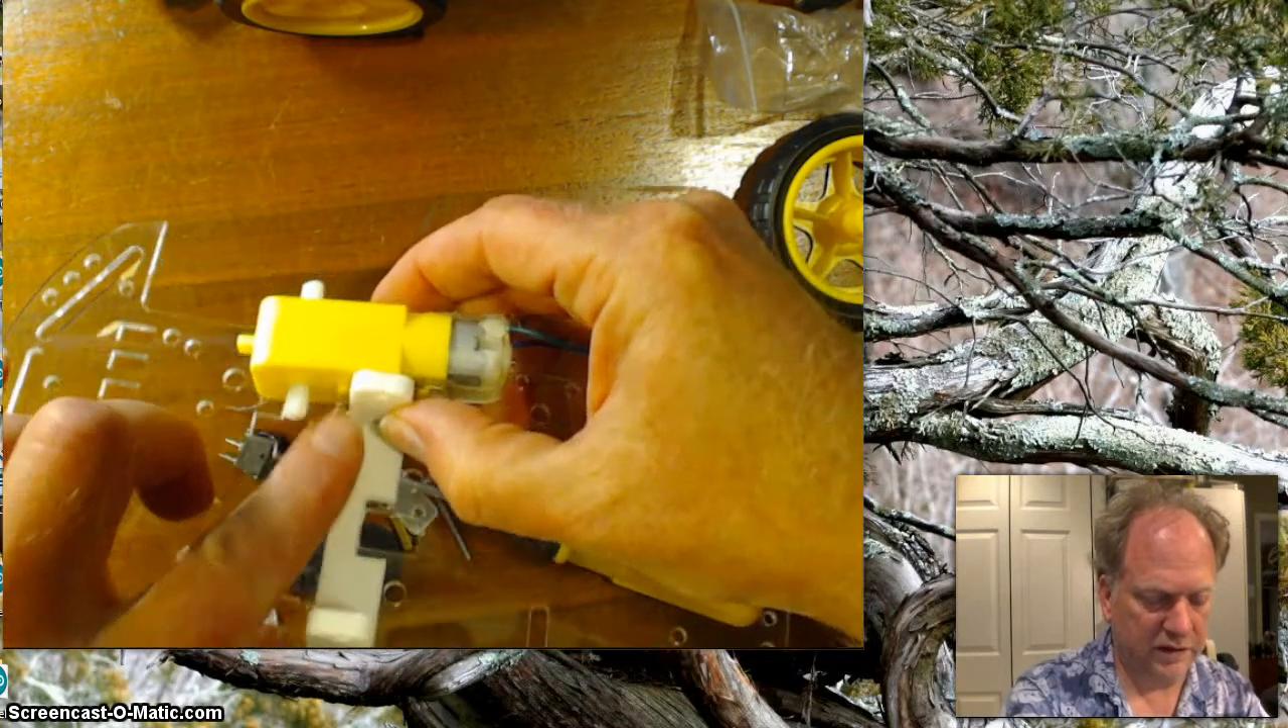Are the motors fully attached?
No.